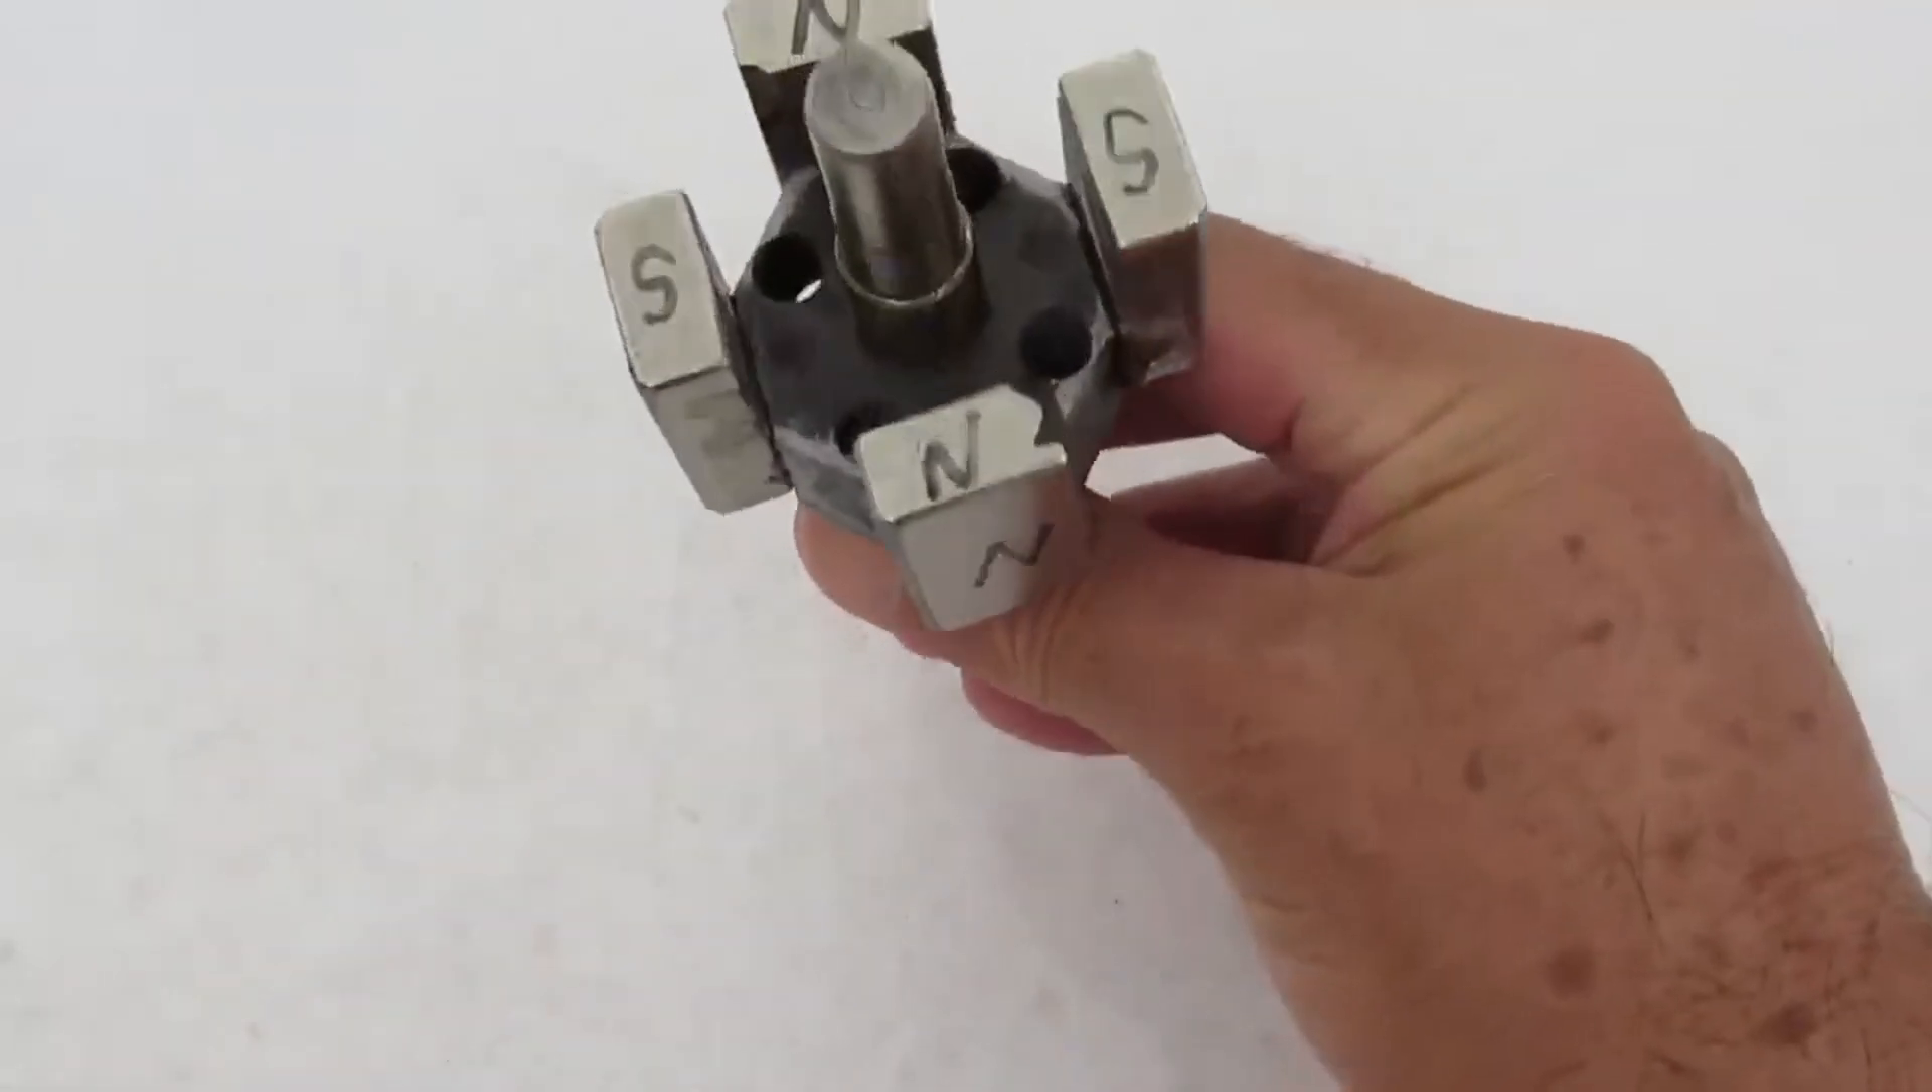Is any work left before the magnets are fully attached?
No.